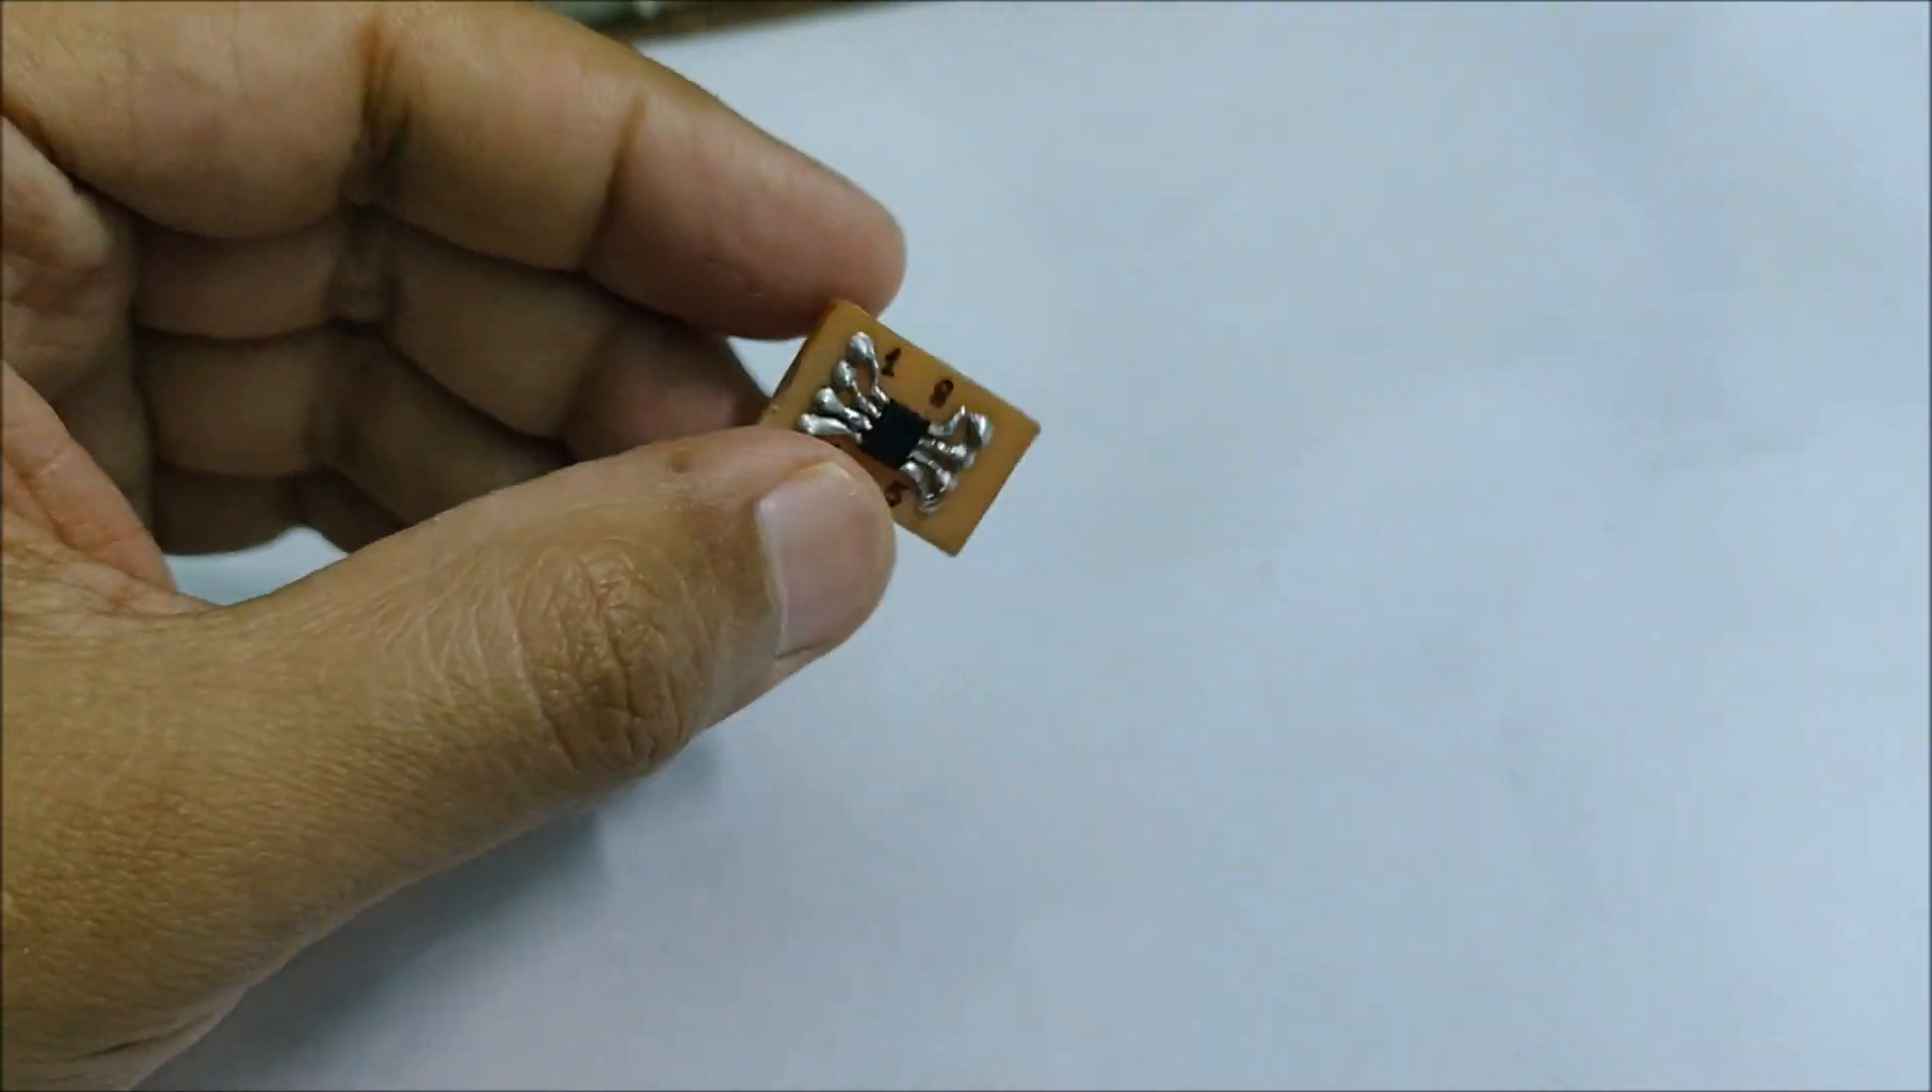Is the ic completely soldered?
Yes.